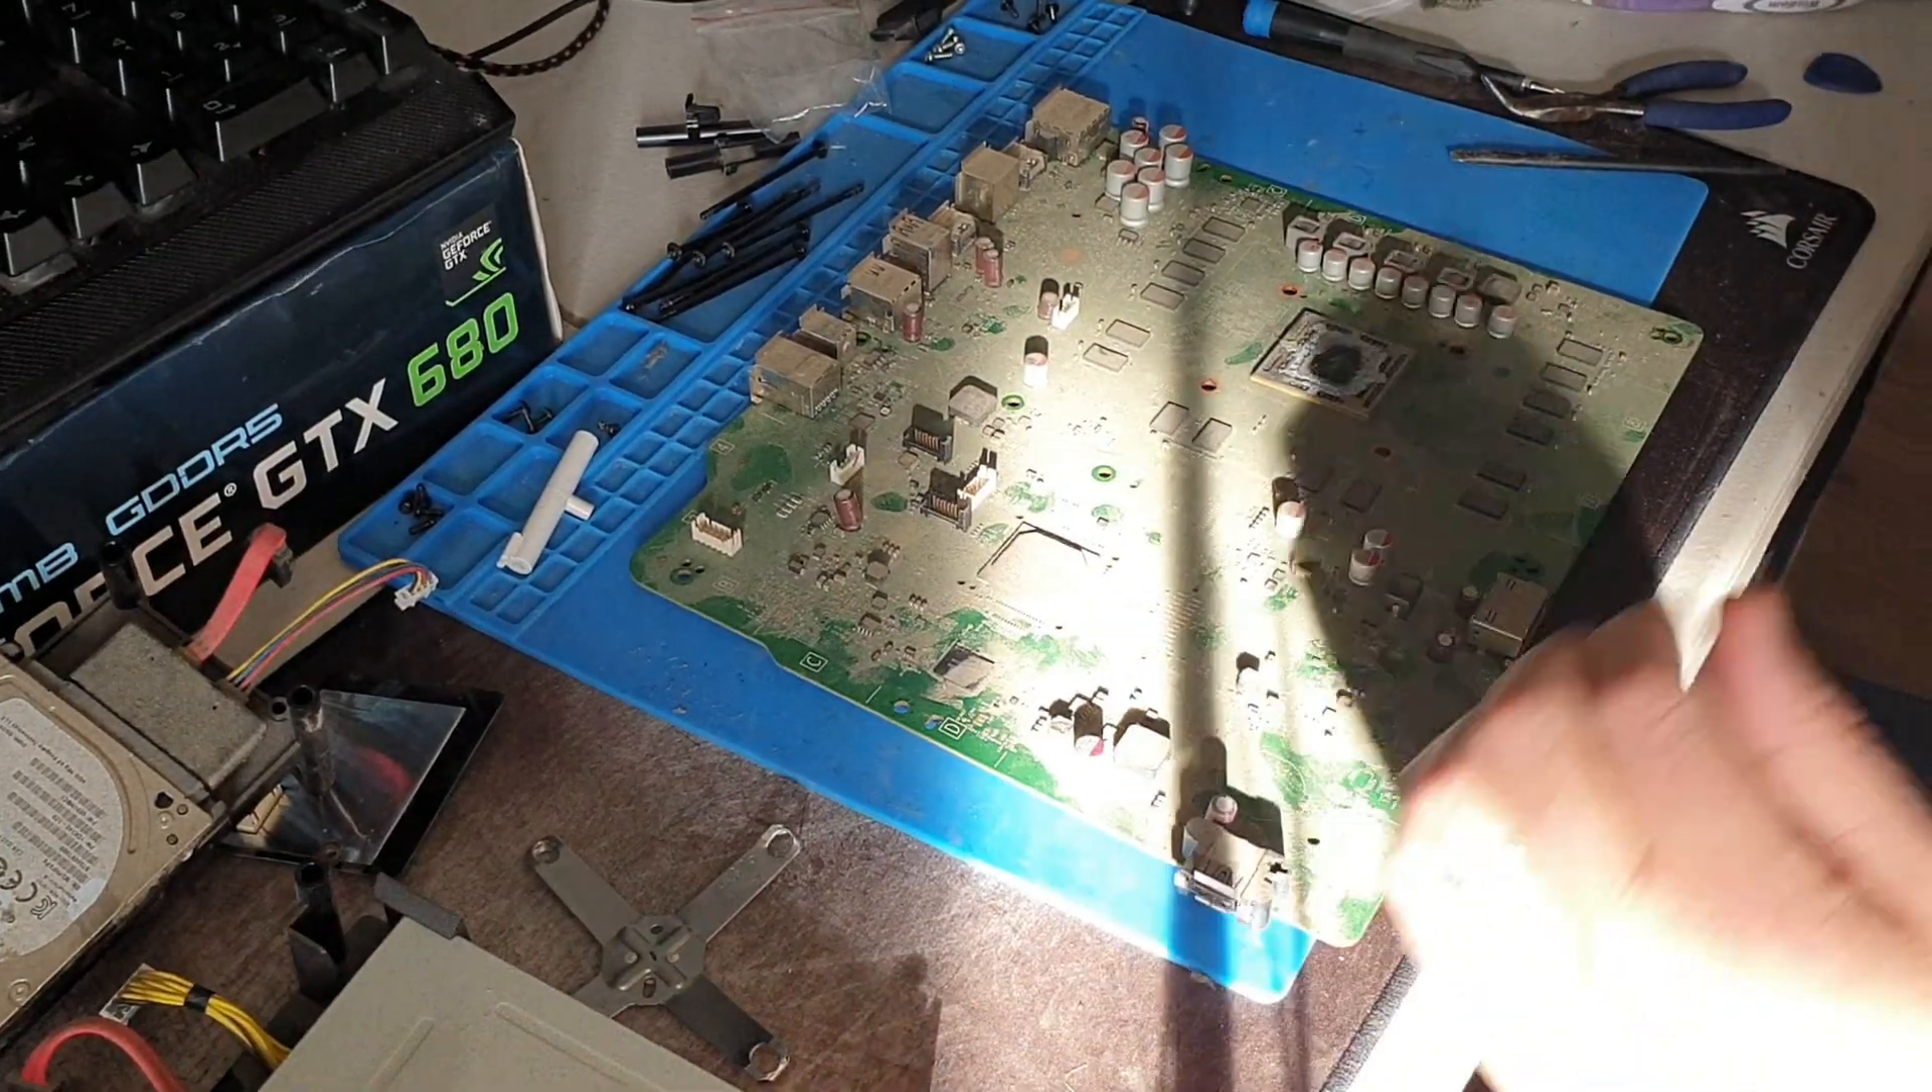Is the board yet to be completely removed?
No.